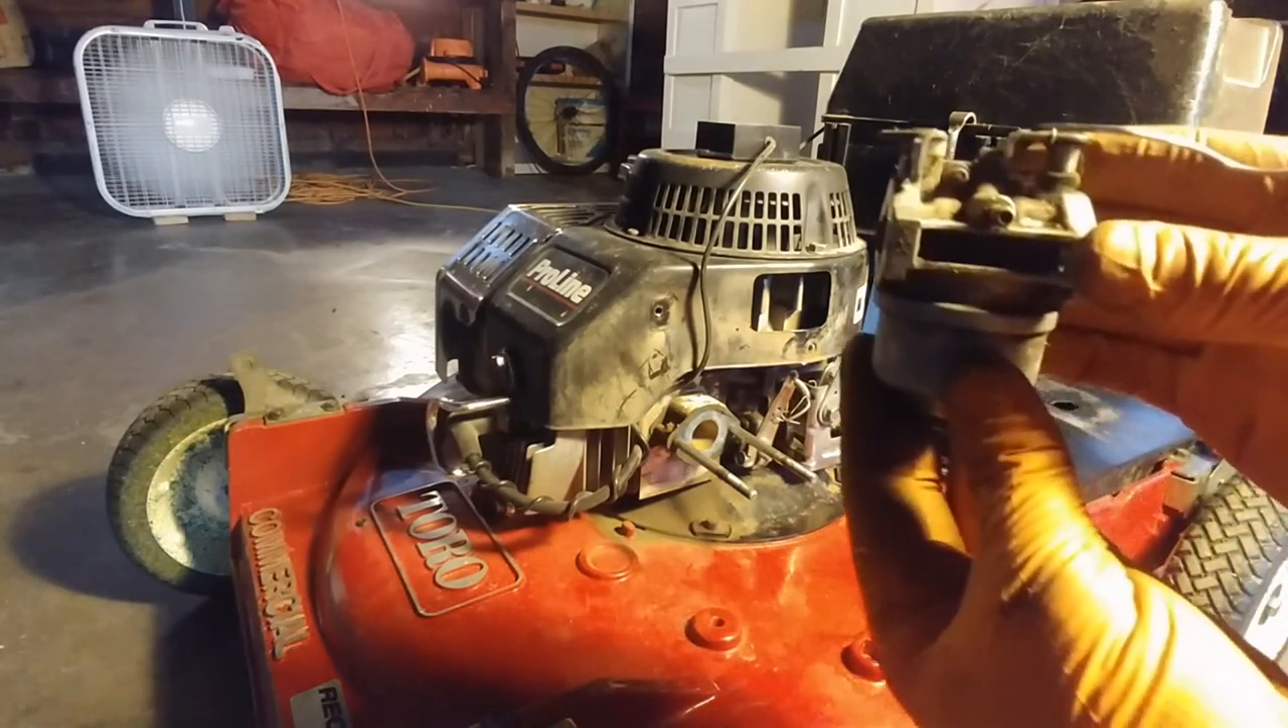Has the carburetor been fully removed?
Yes.